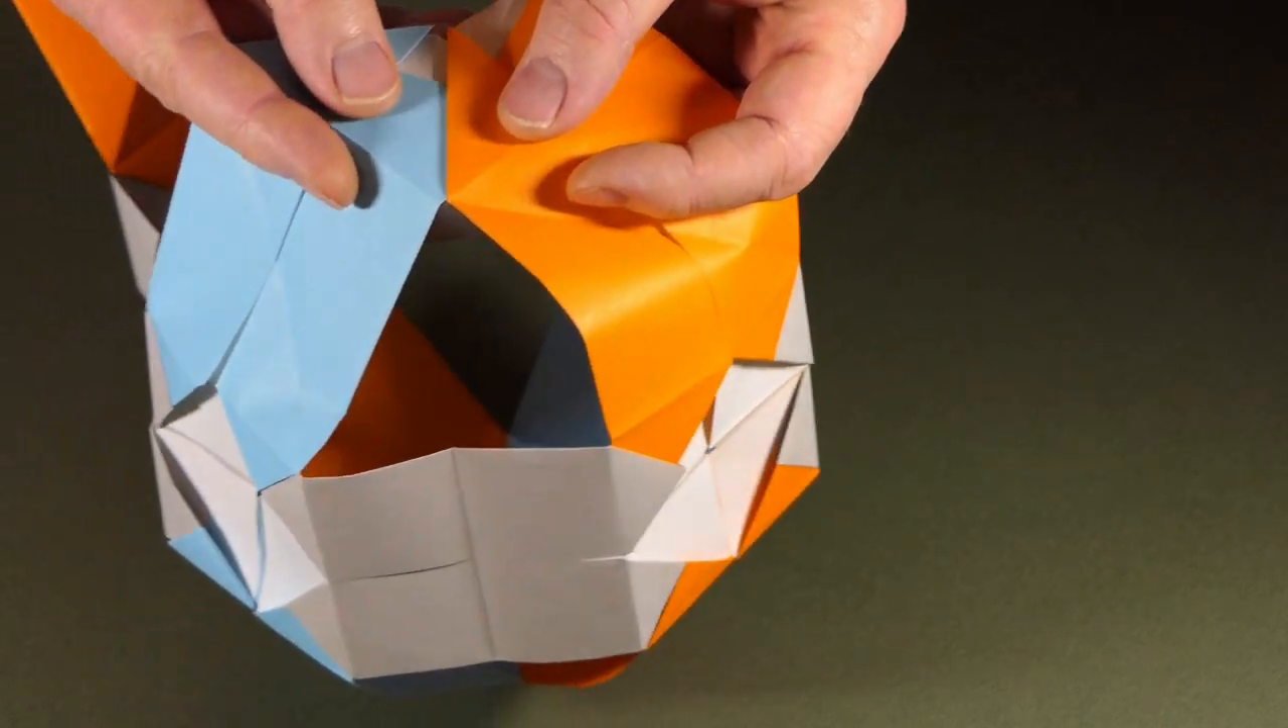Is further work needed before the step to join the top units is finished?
Yes.